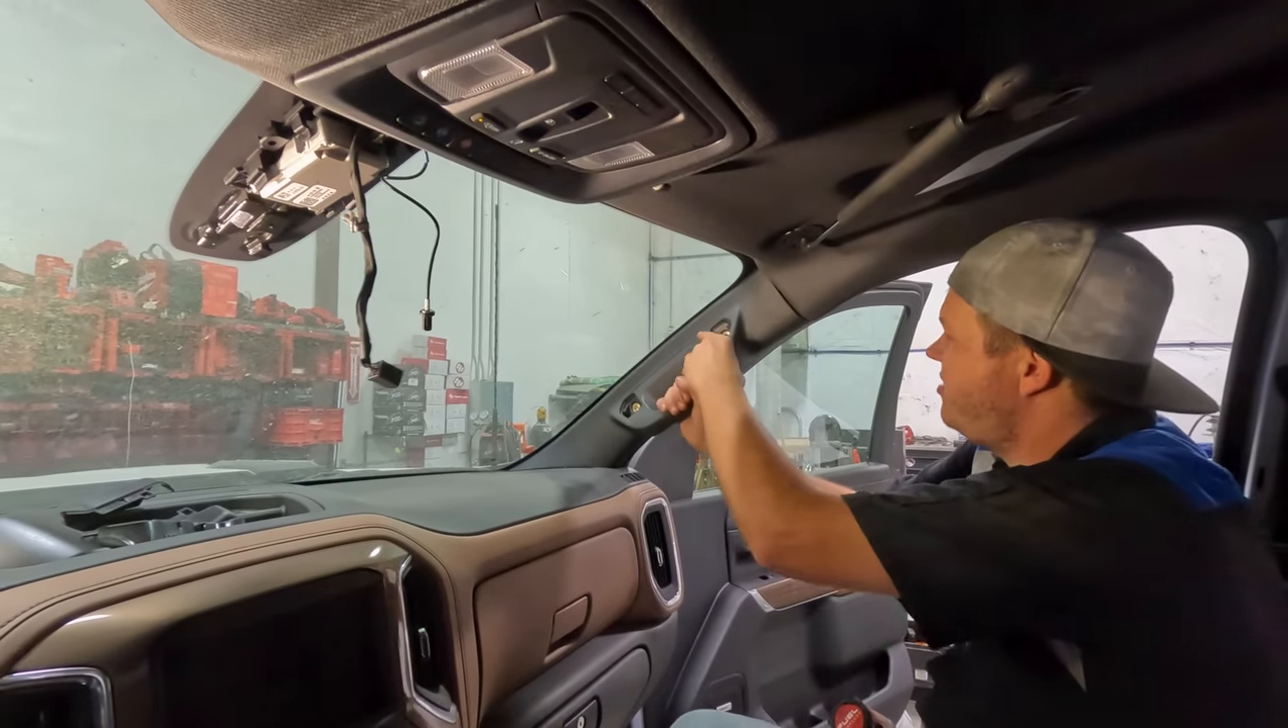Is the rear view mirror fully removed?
Yes.